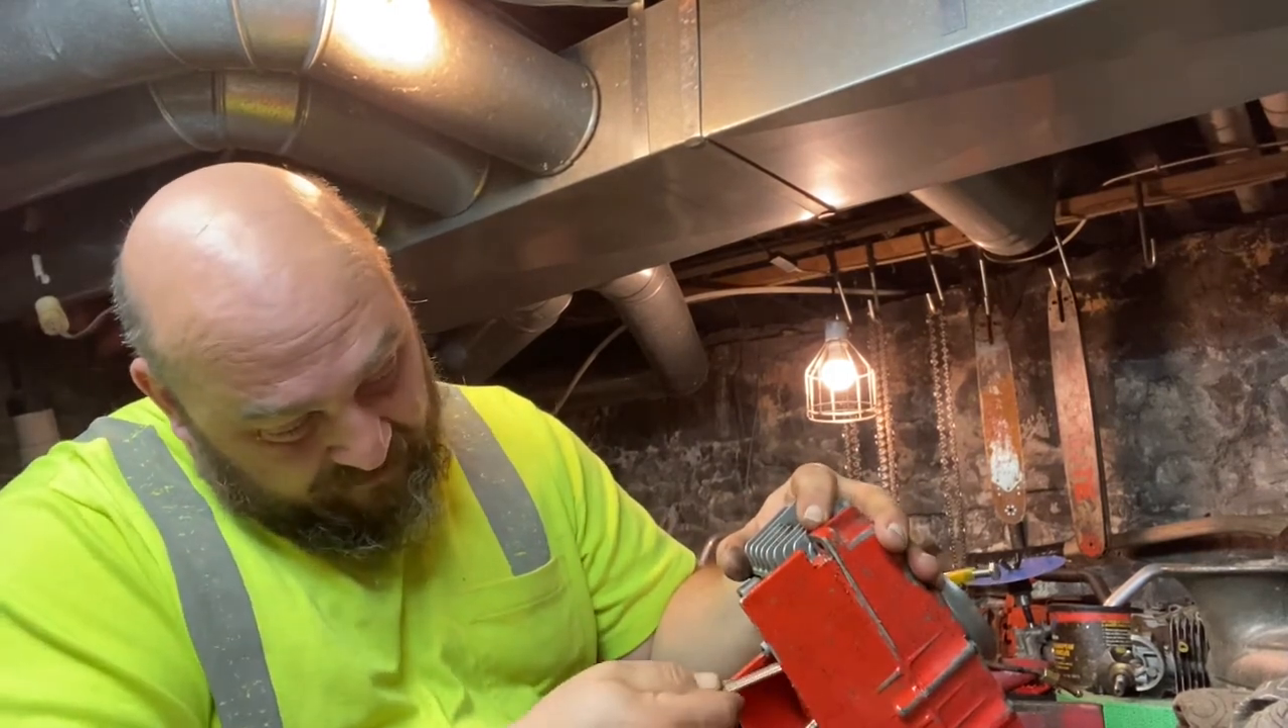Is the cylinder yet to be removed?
Yes.